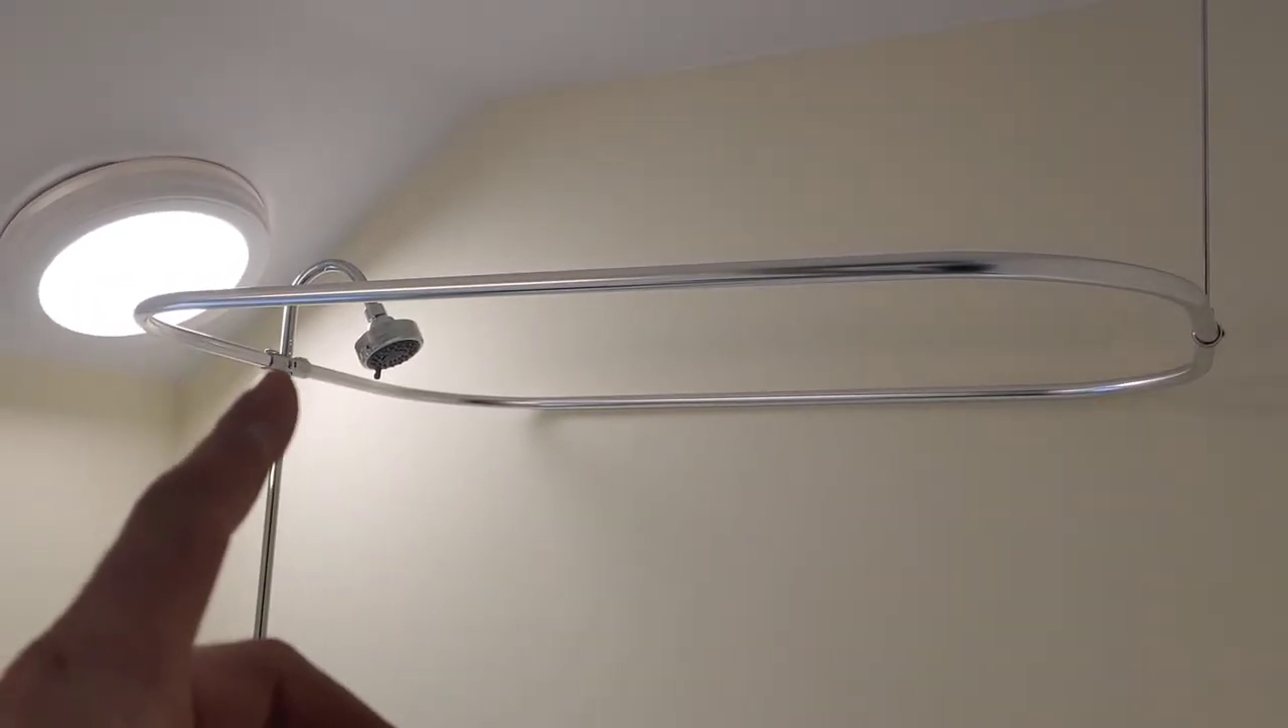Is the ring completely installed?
Yes.